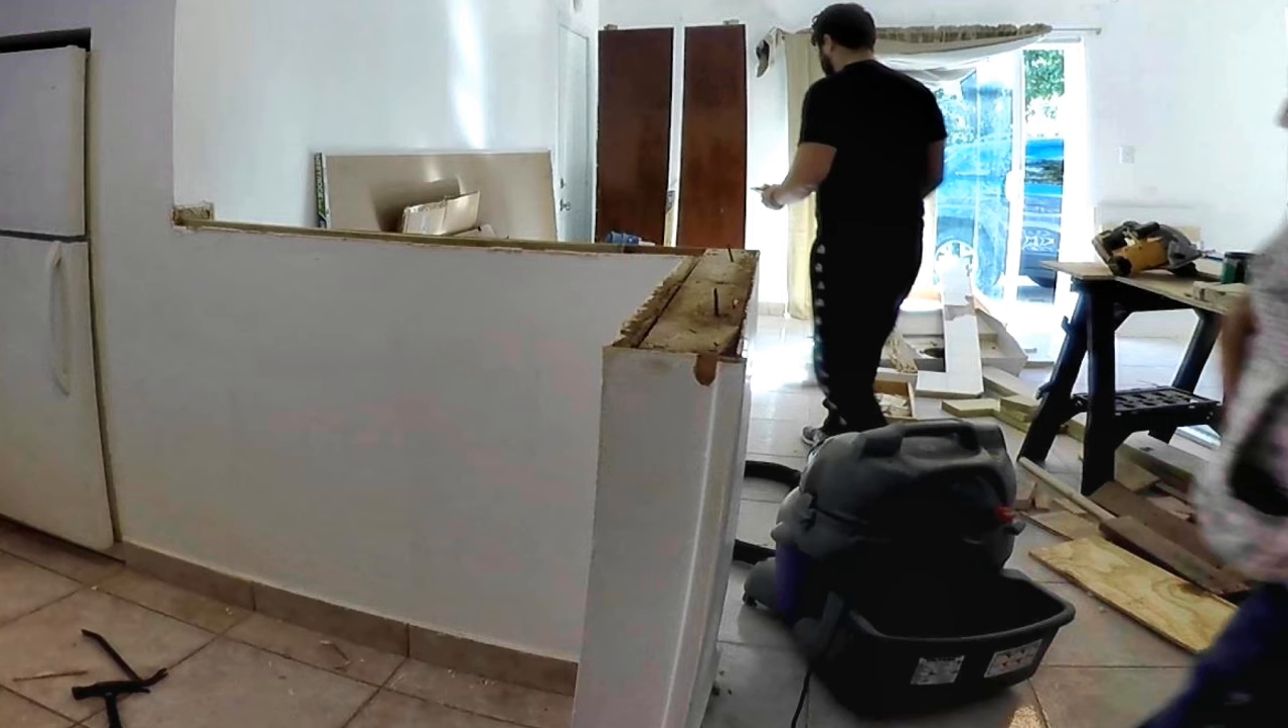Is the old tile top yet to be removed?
No.